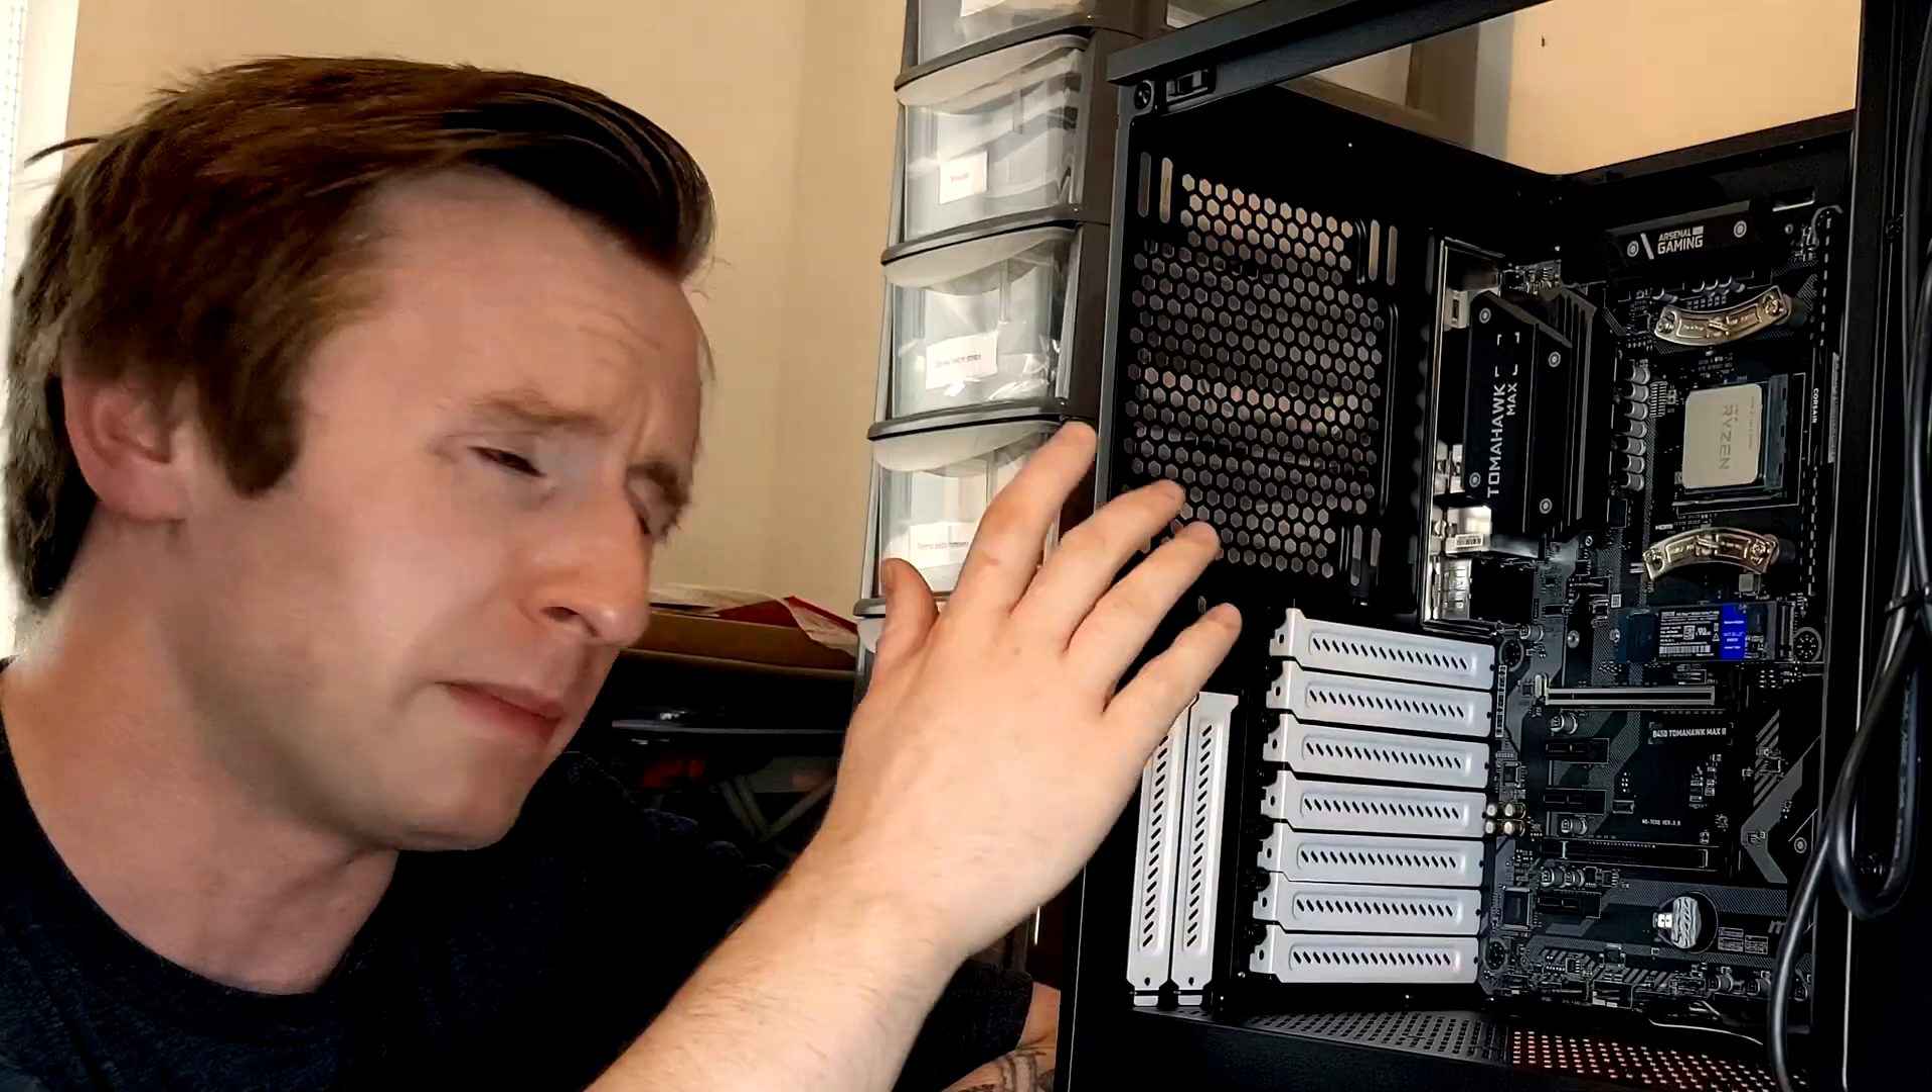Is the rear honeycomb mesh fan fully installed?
No.